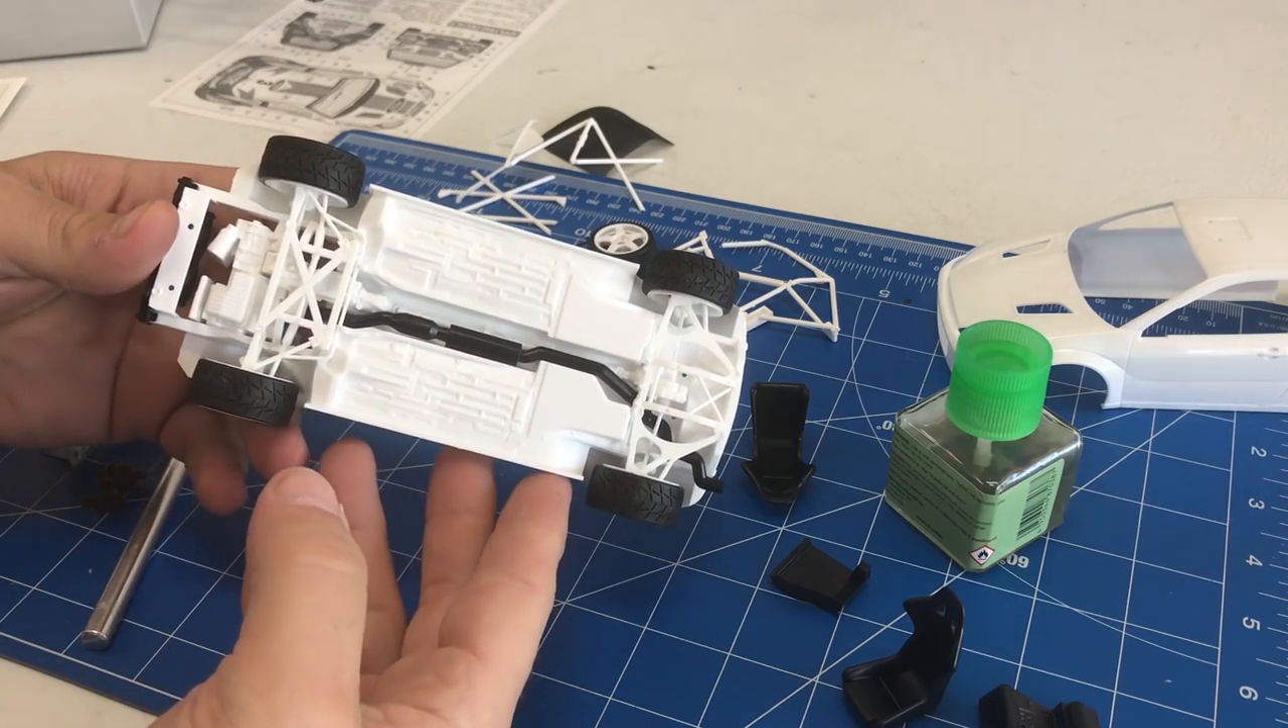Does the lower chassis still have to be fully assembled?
No.